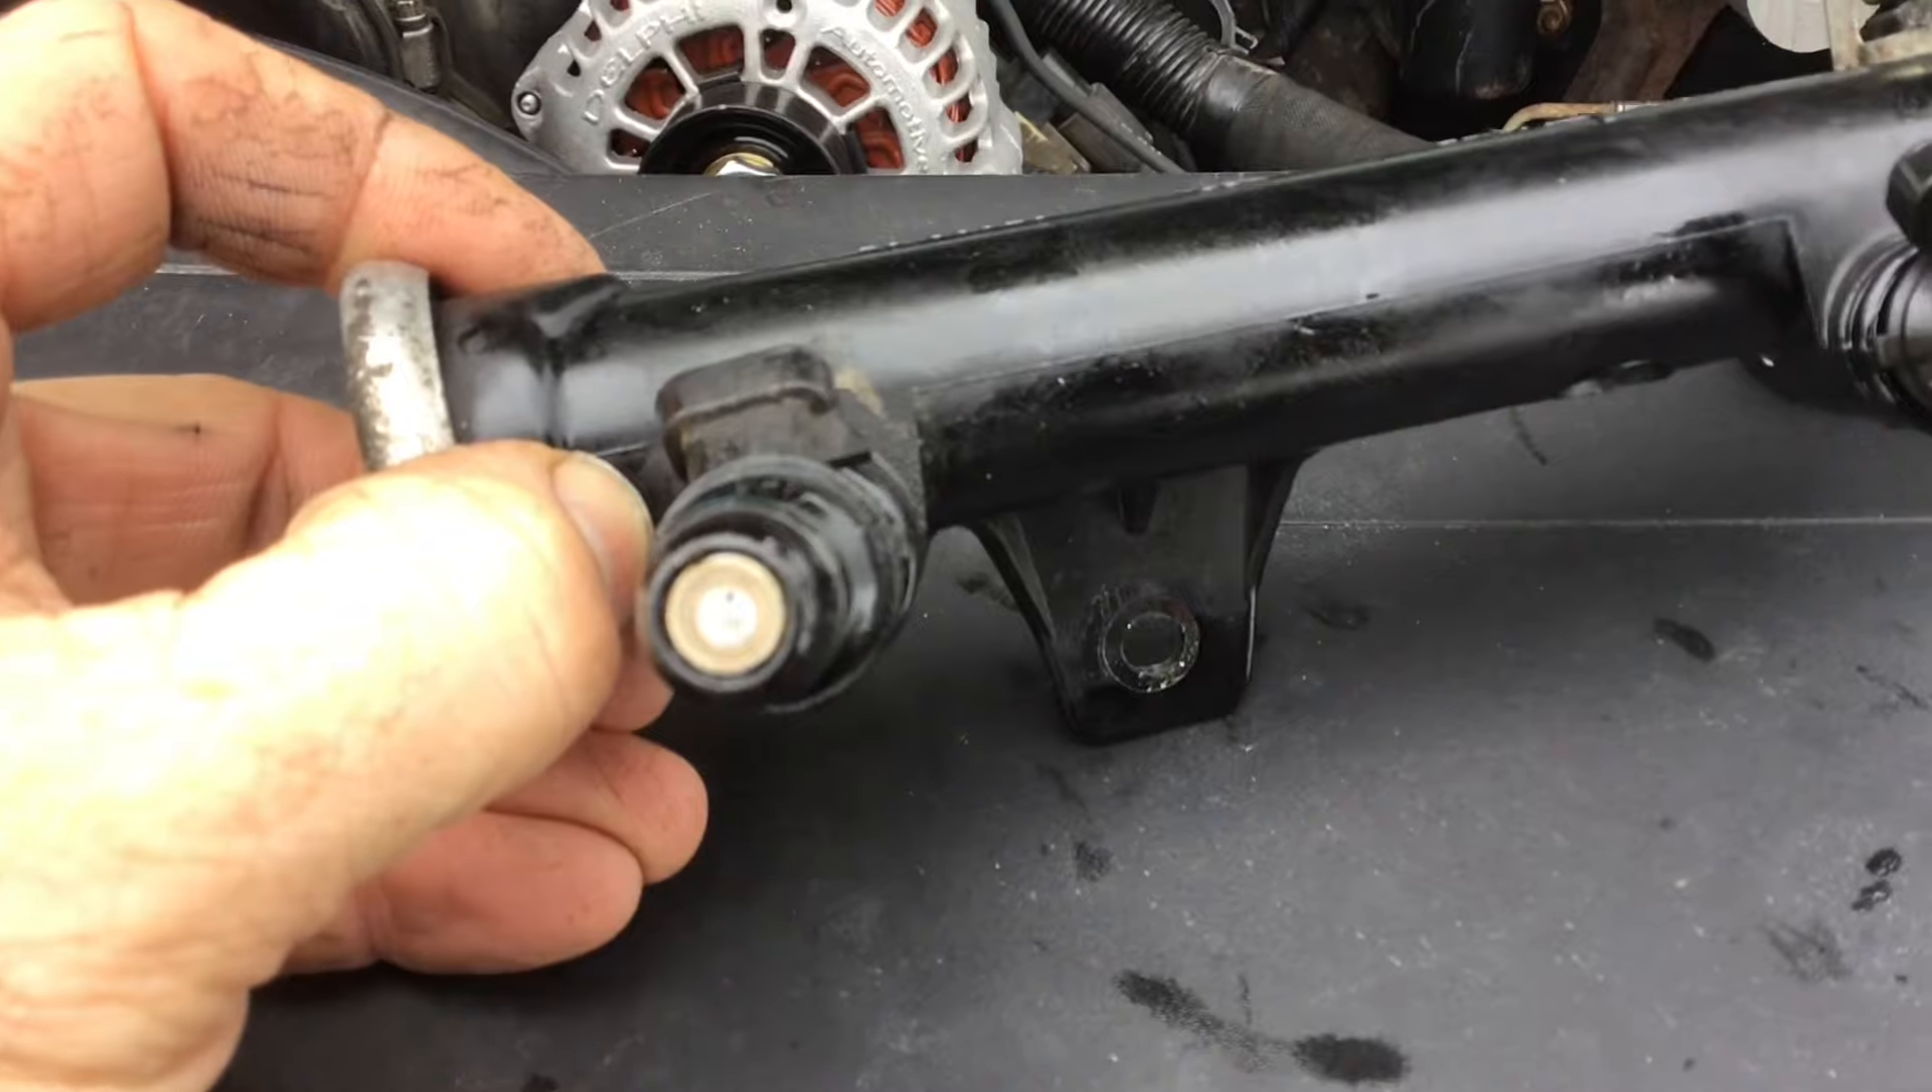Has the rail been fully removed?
Yes.